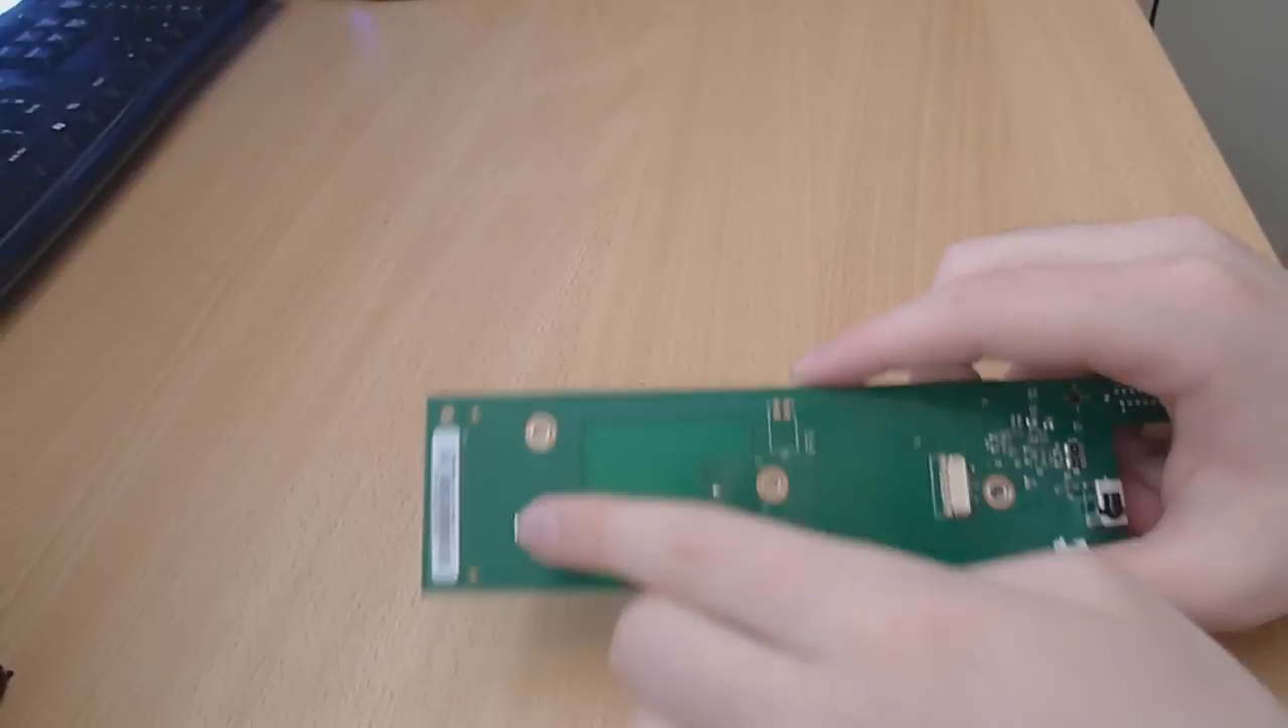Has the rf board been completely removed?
Yes.